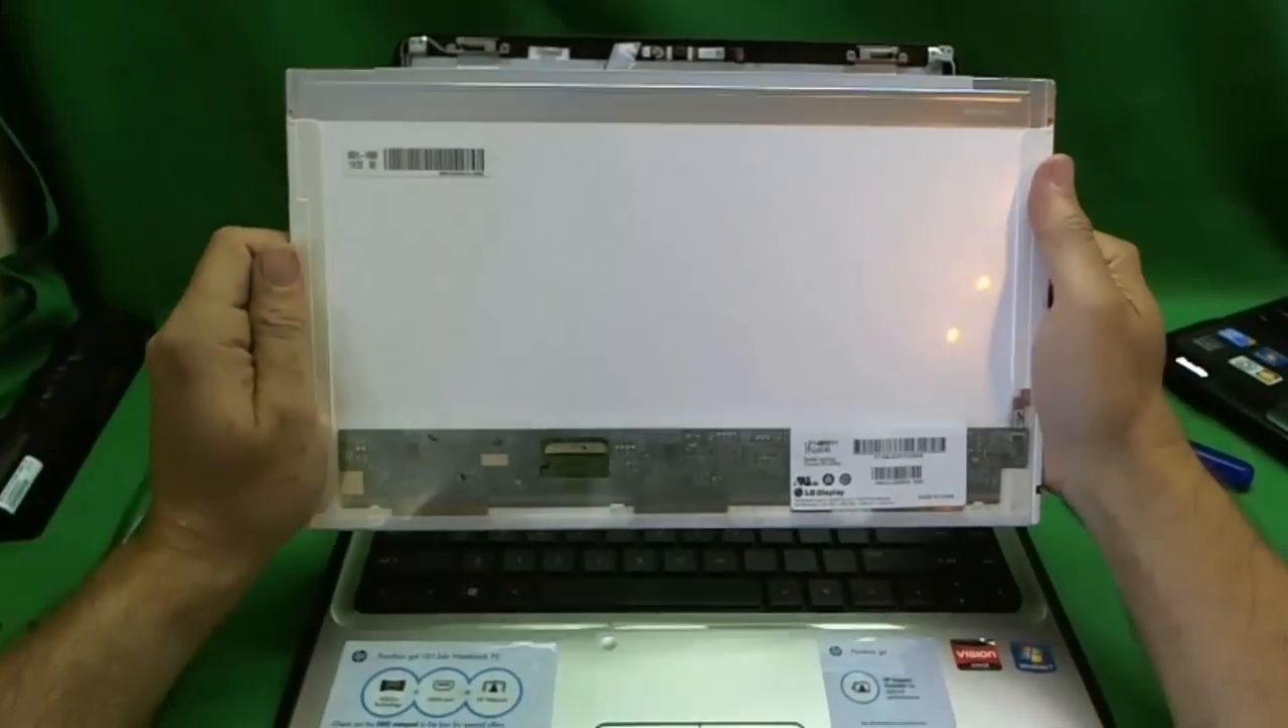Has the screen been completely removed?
Yes.